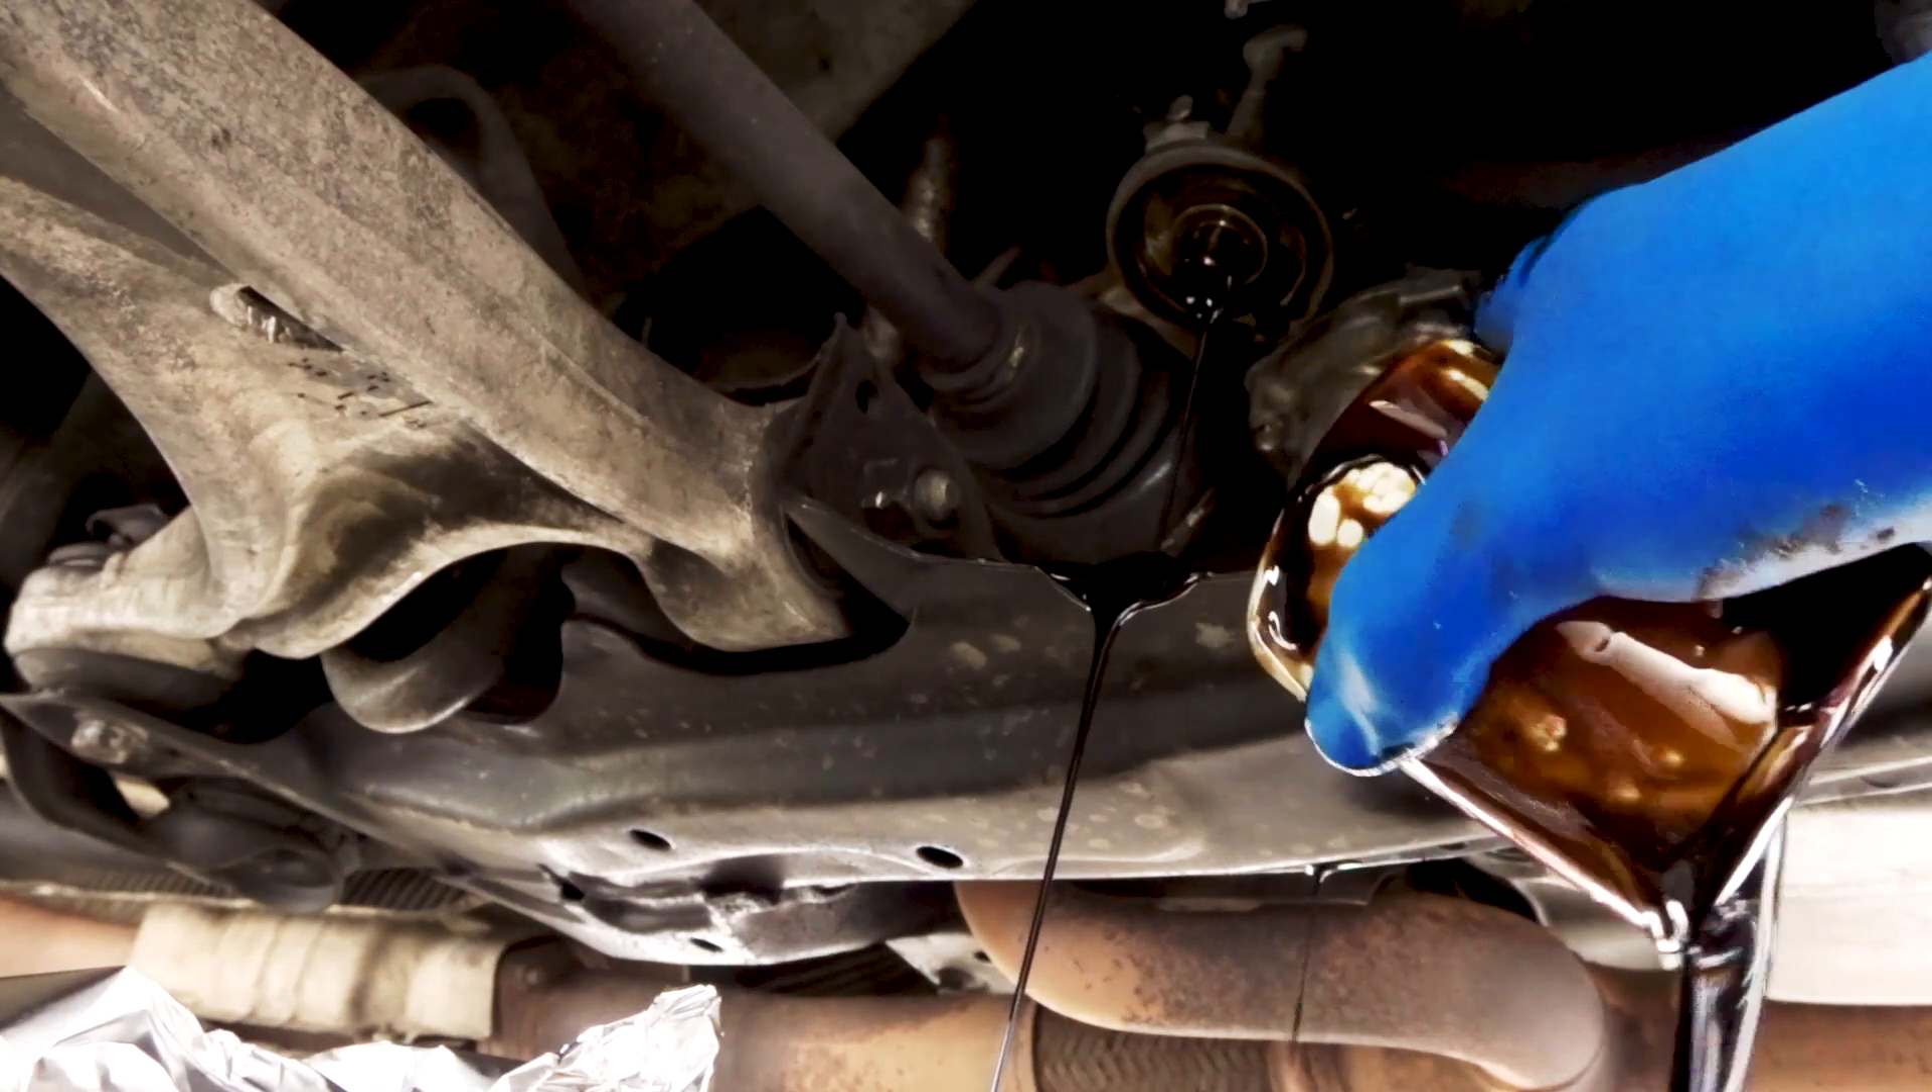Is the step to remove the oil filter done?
Yes.